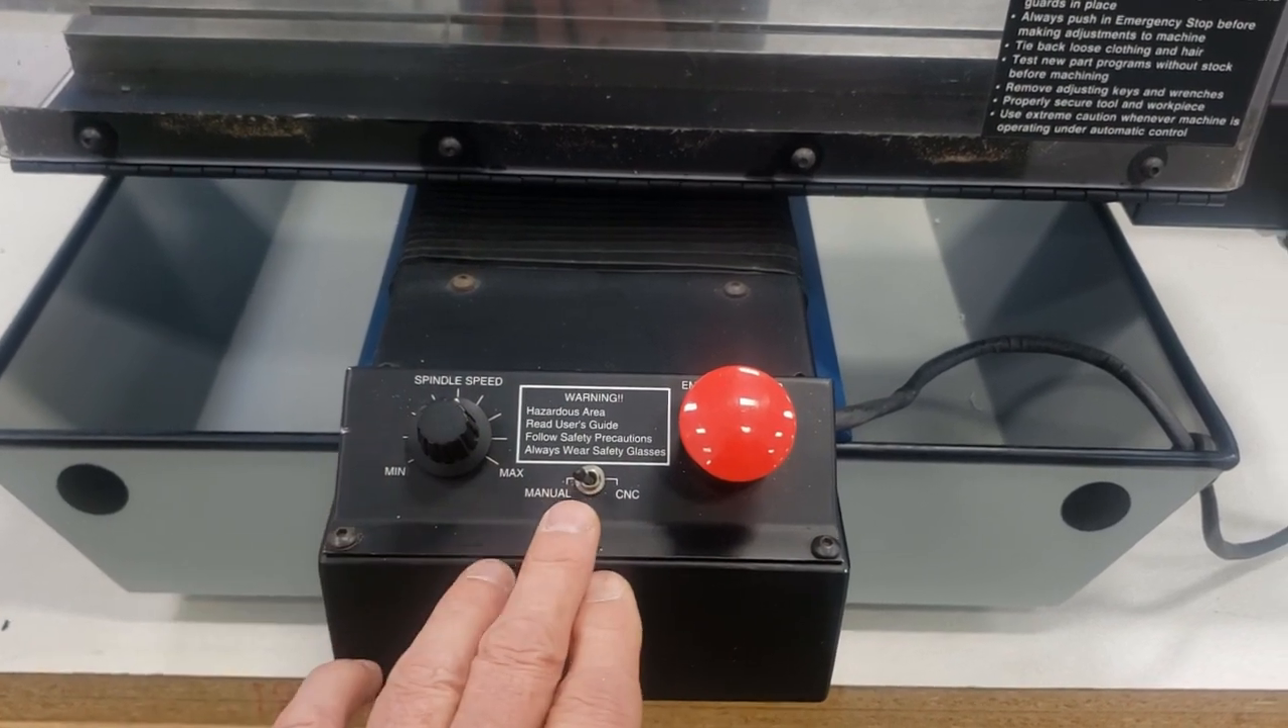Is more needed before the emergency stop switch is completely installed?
No.